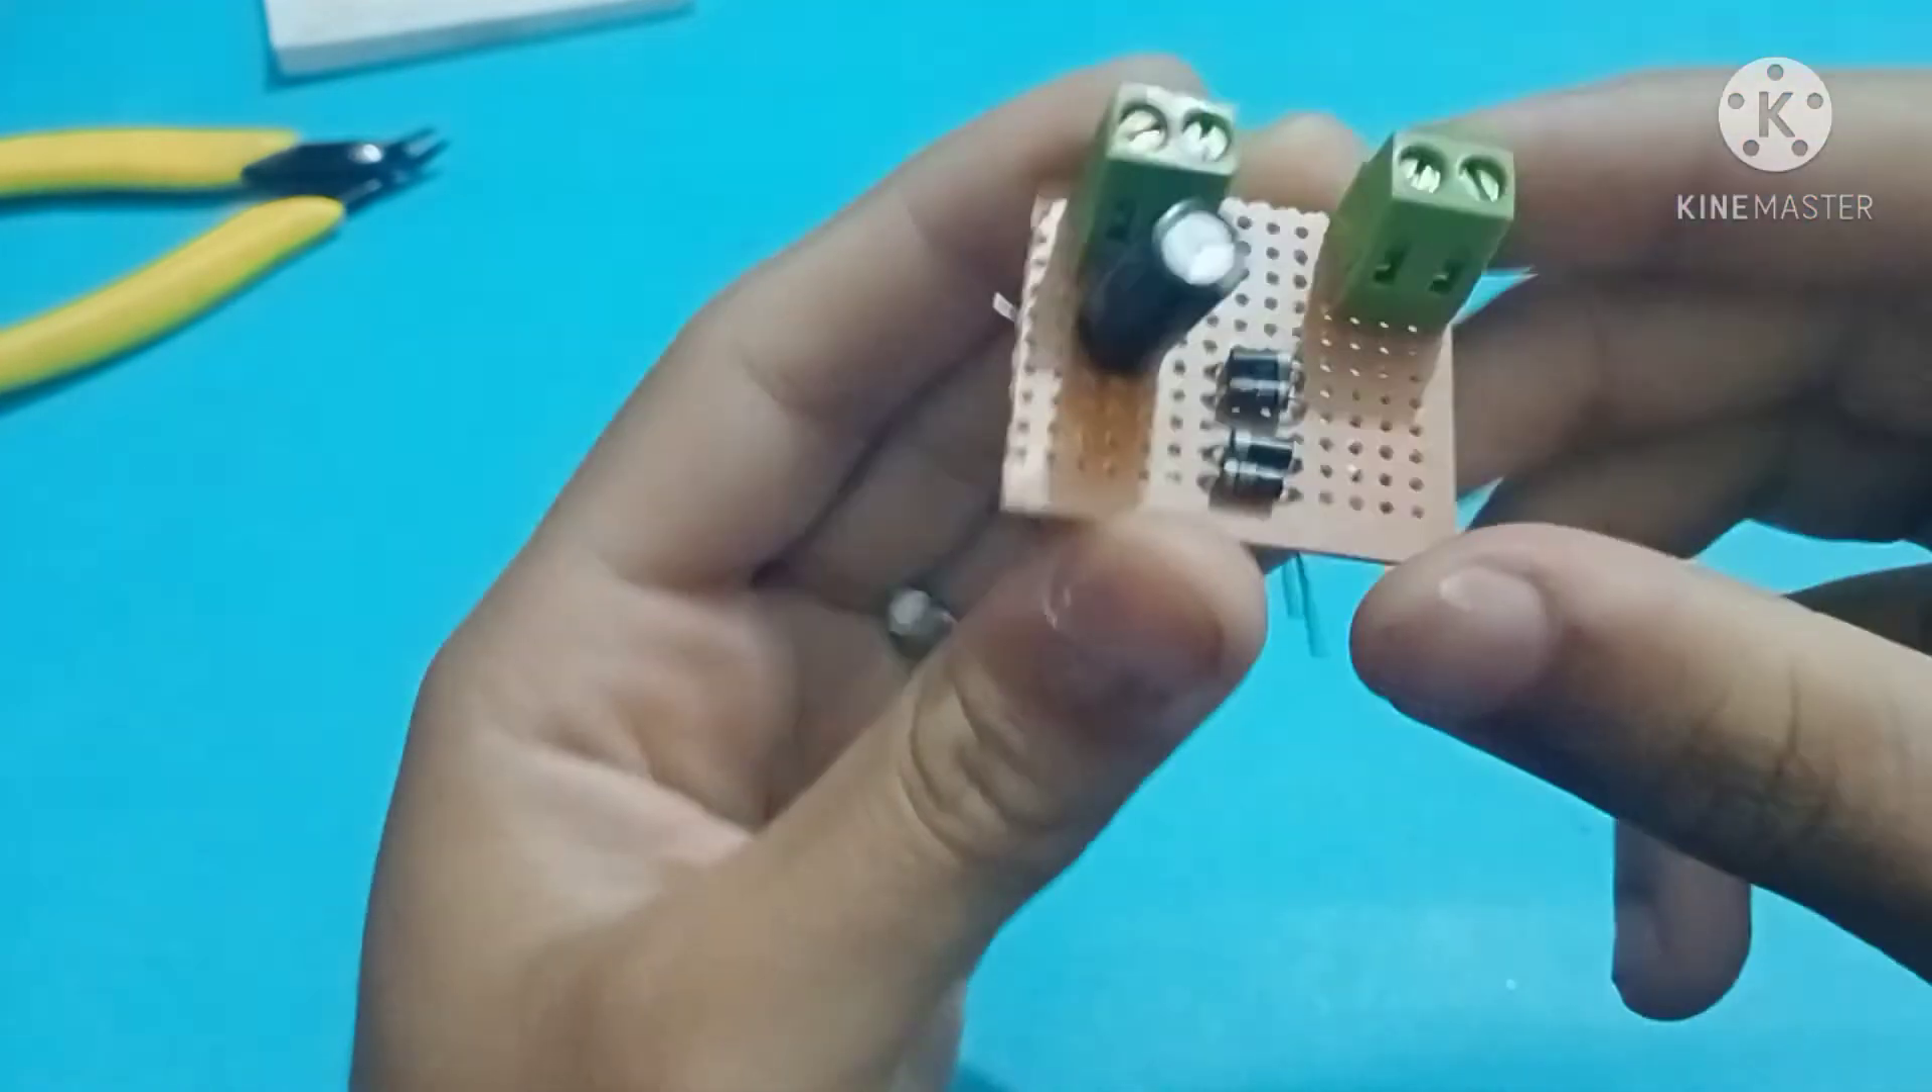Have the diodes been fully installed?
Yes.